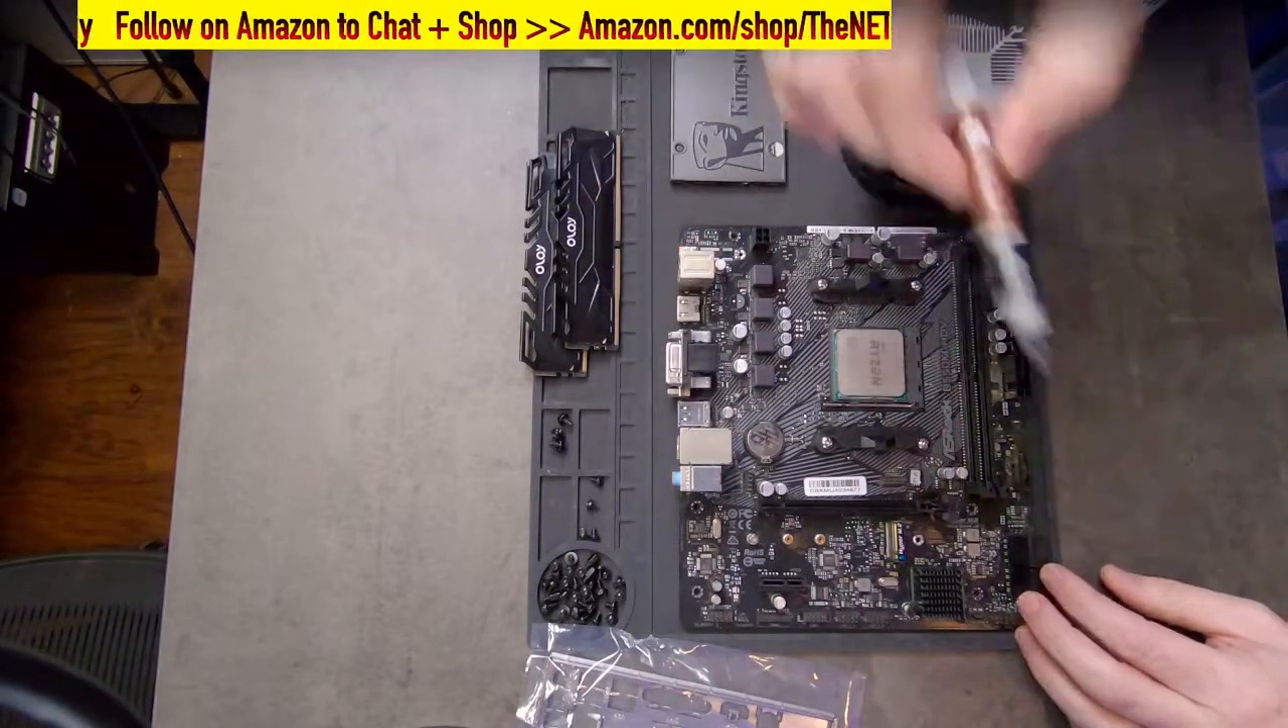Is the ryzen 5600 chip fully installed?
Yes.